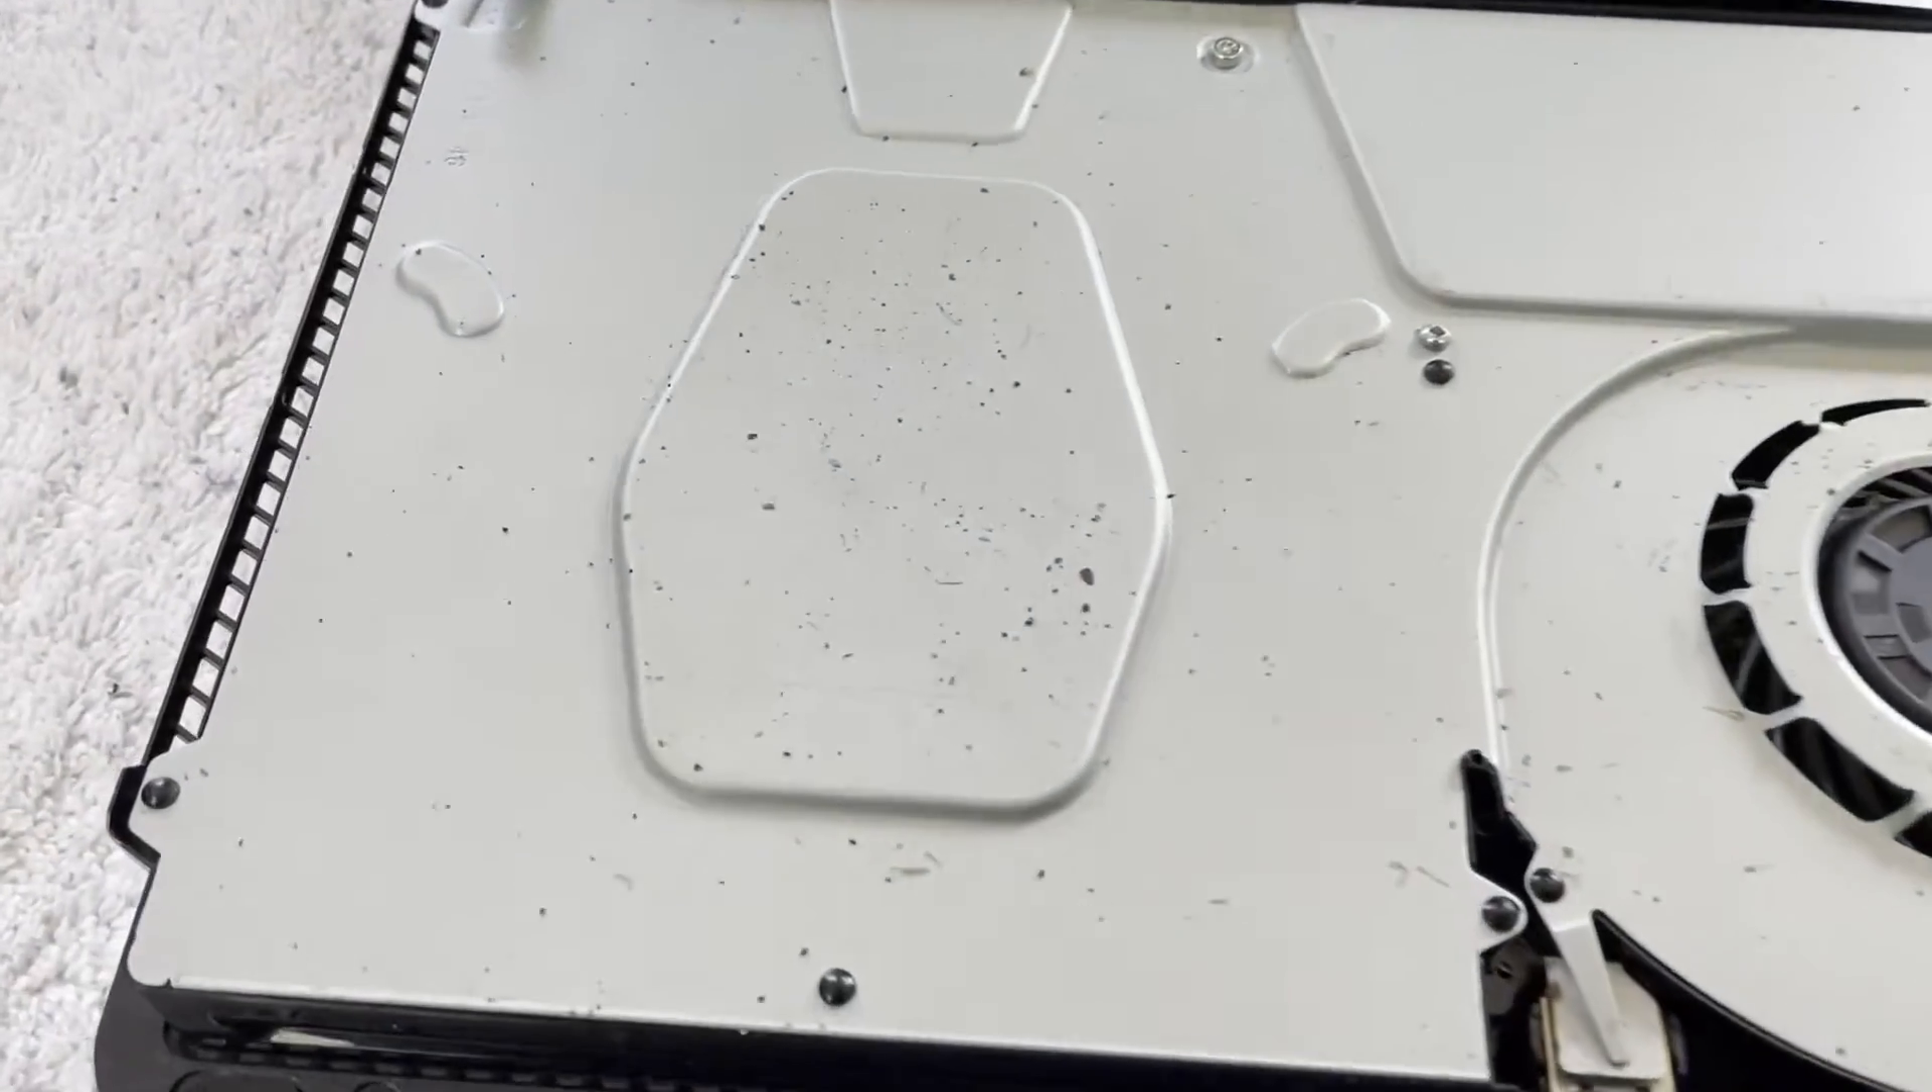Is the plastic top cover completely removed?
Yes.